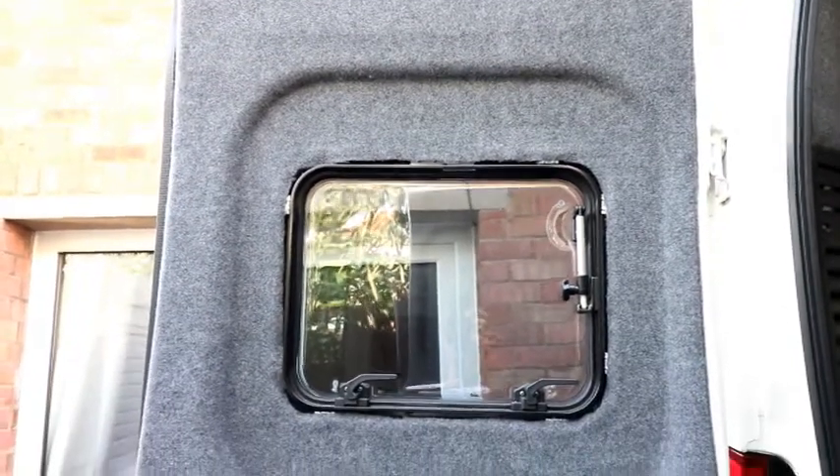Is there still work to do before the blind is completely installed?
Yes.